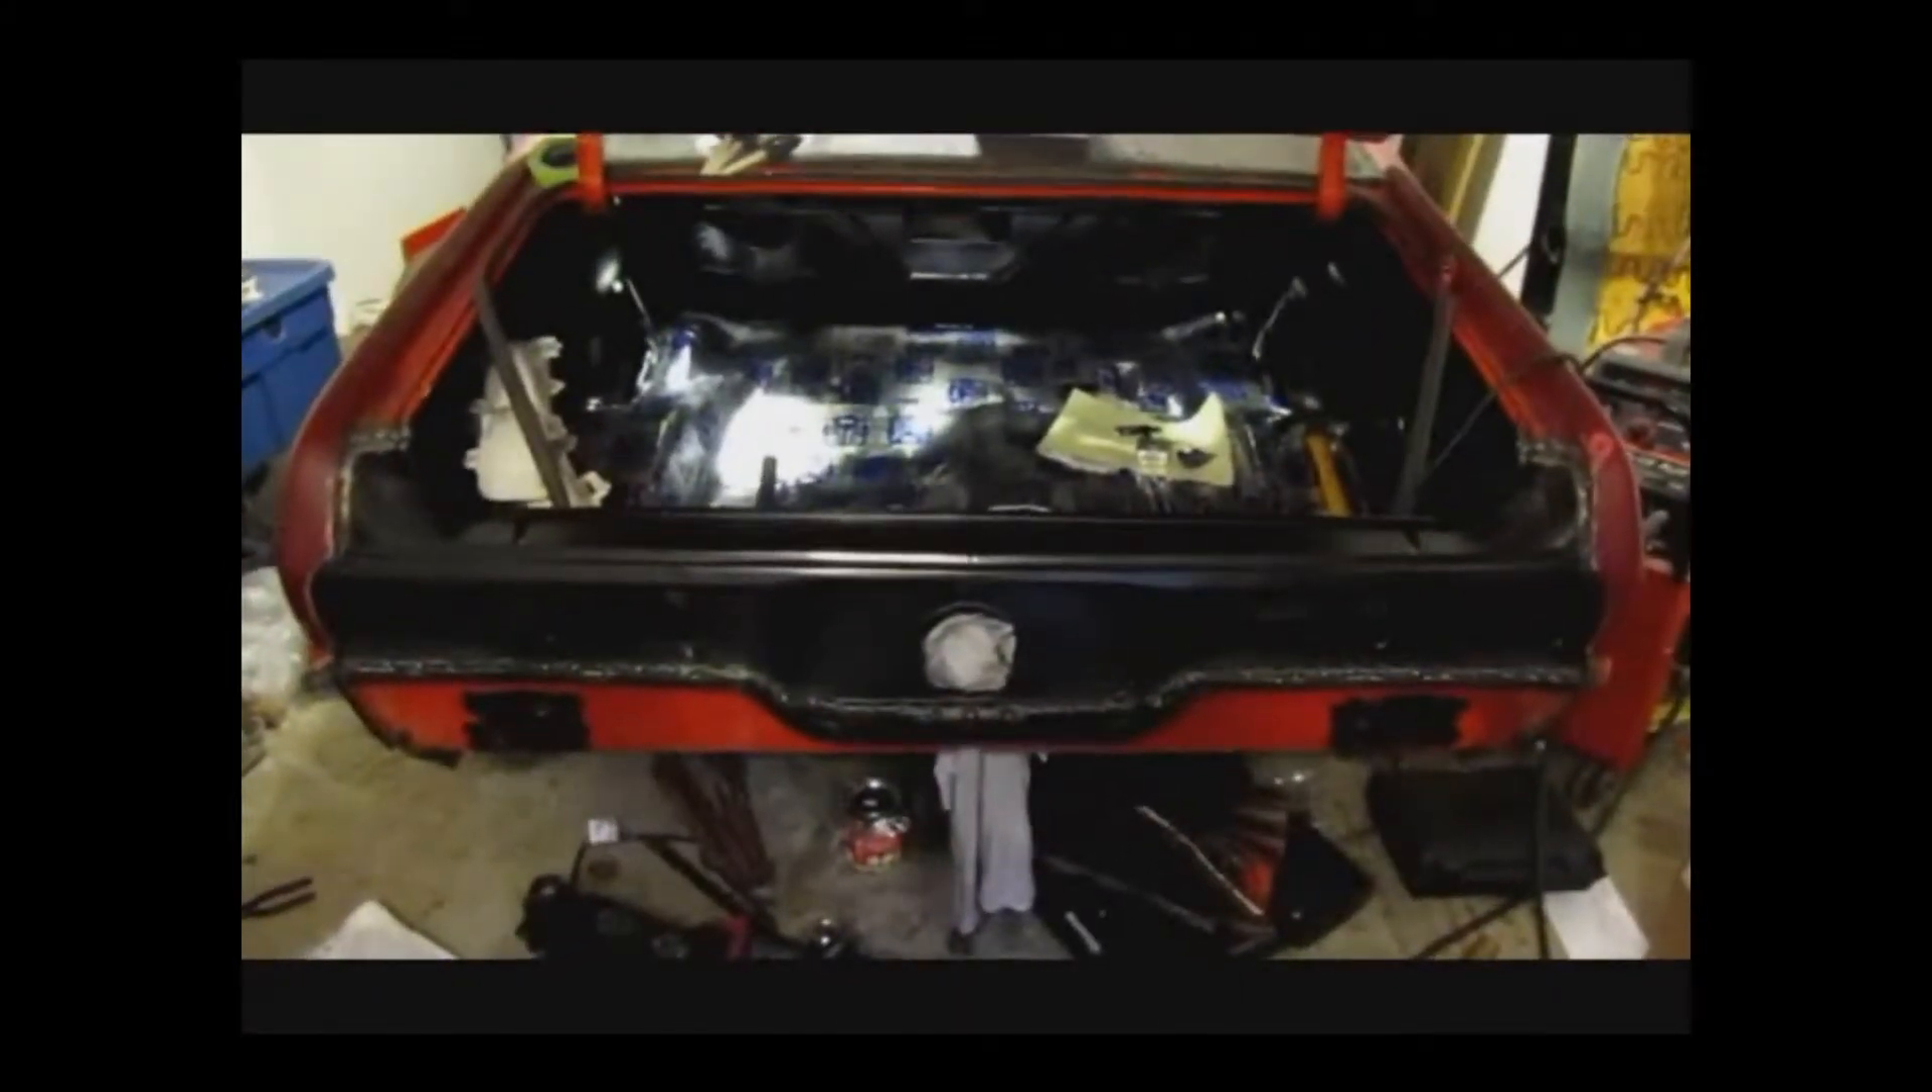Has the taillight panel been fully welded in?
Yes.